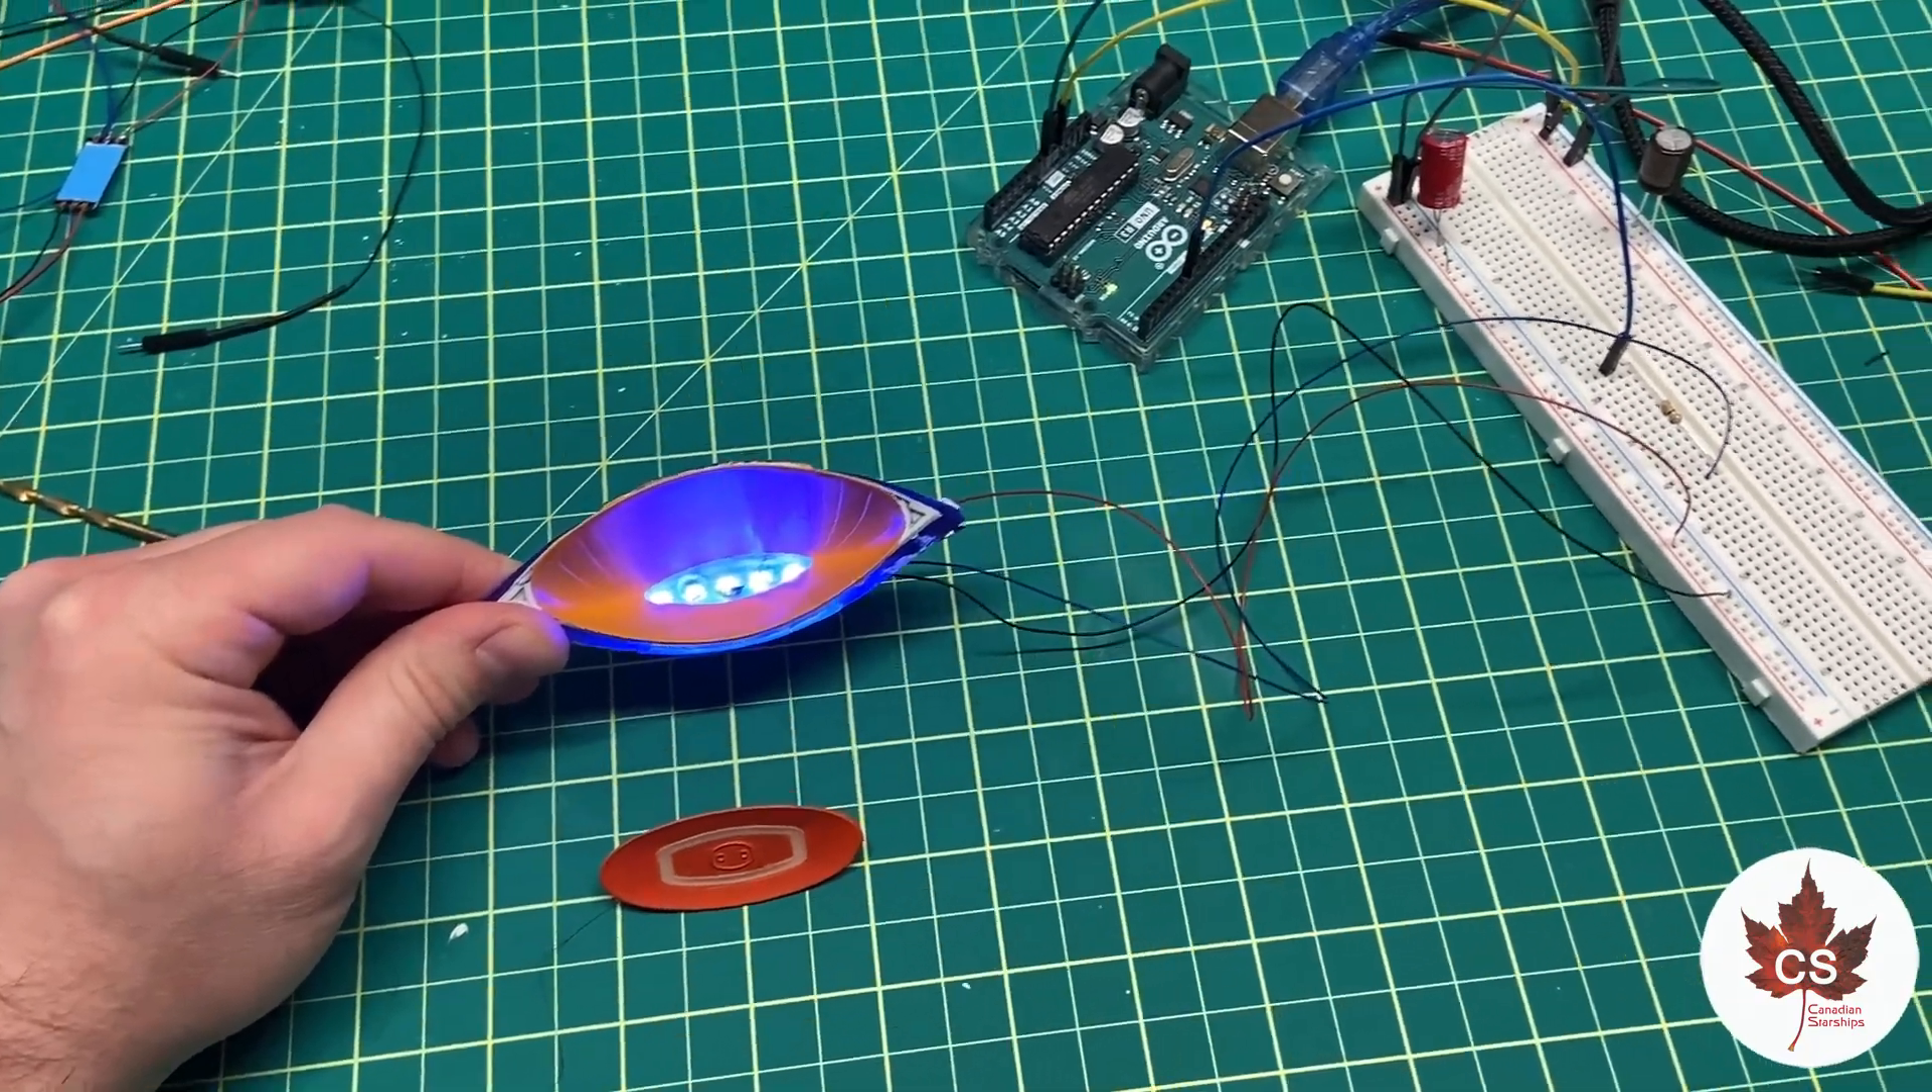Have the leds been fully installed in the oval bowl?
Yes.